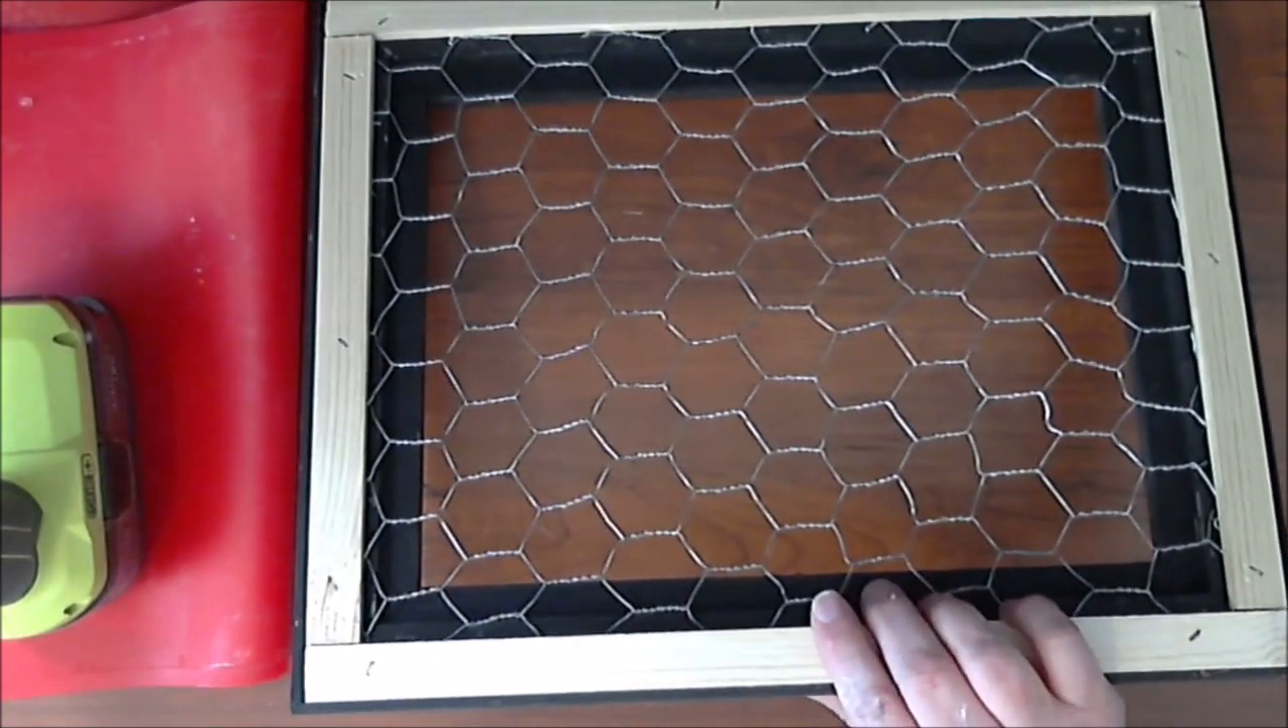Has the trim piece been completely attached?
Yes.